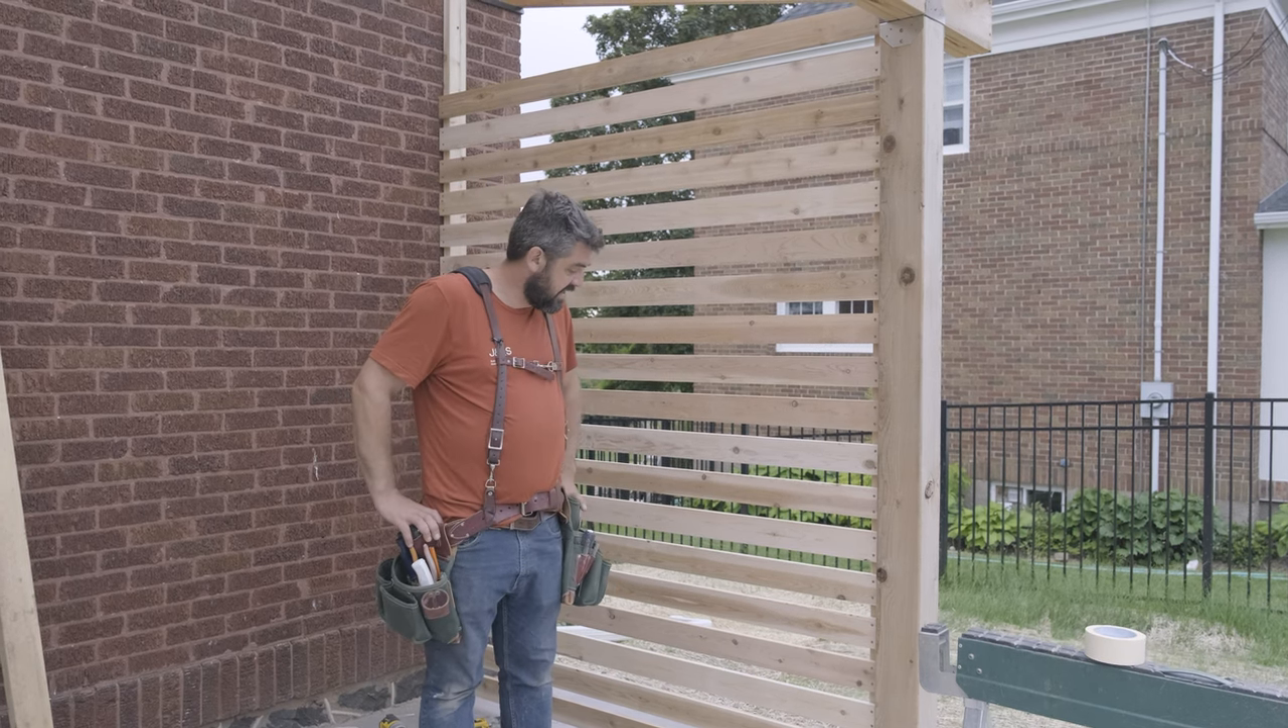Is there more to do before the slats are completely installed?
No.